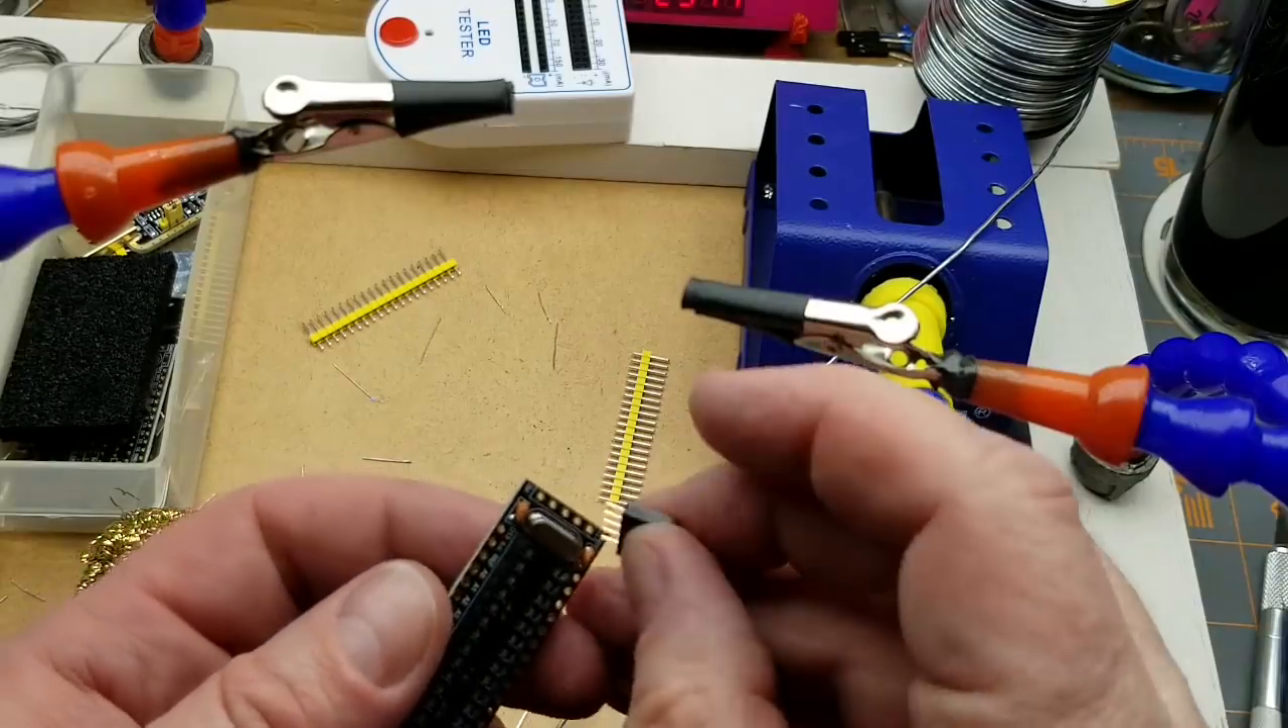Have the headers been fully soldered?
No.